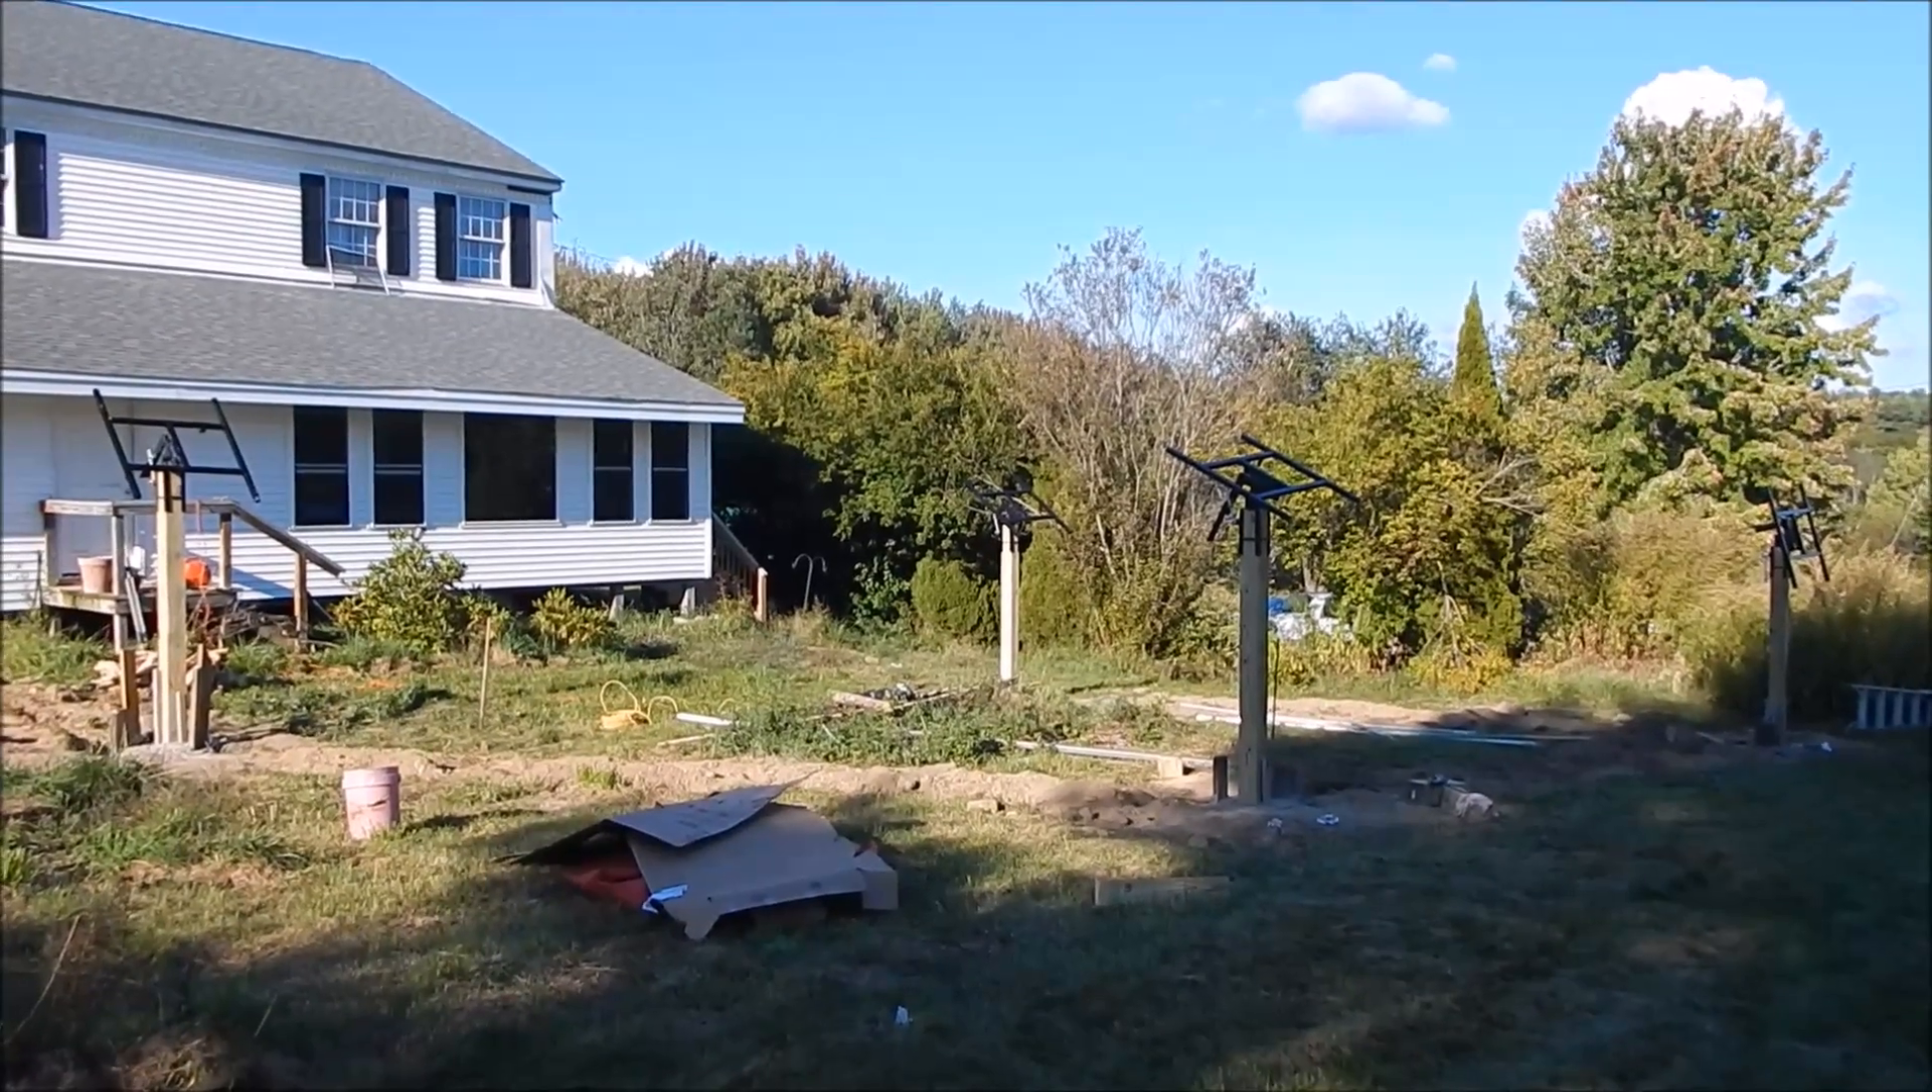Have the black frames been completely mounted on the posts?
Yes.